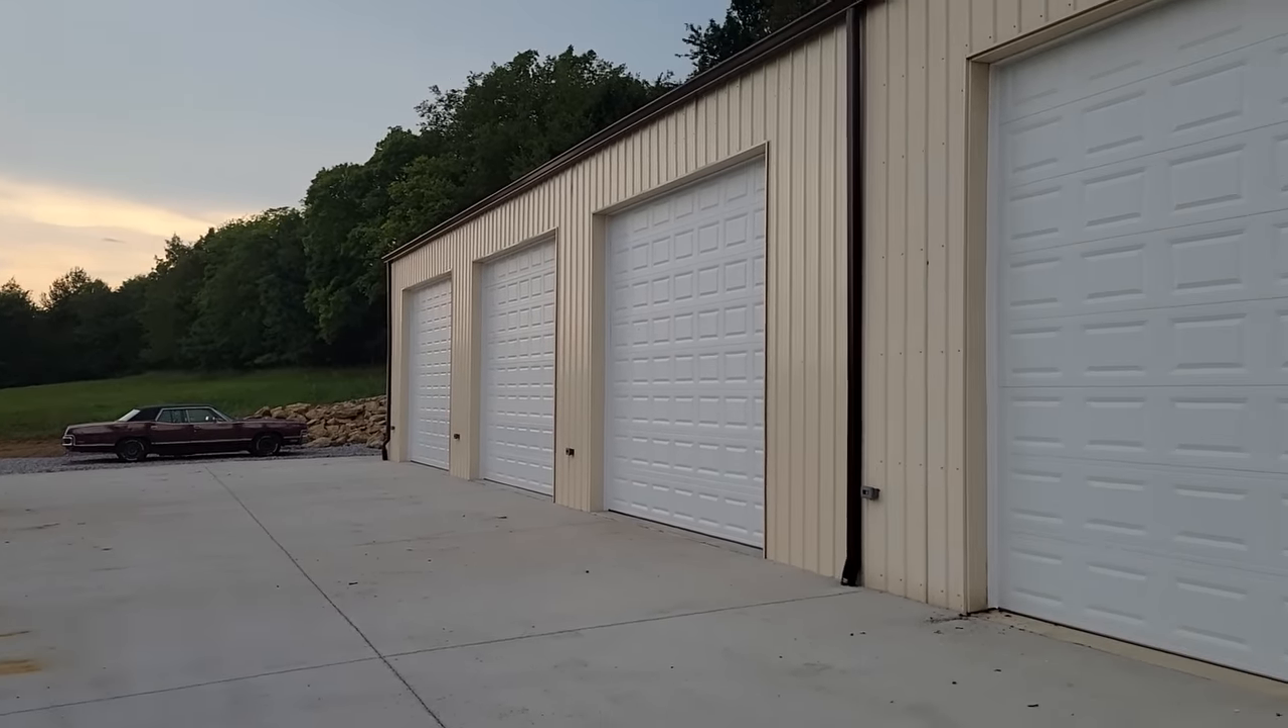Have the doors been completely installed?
Yes.